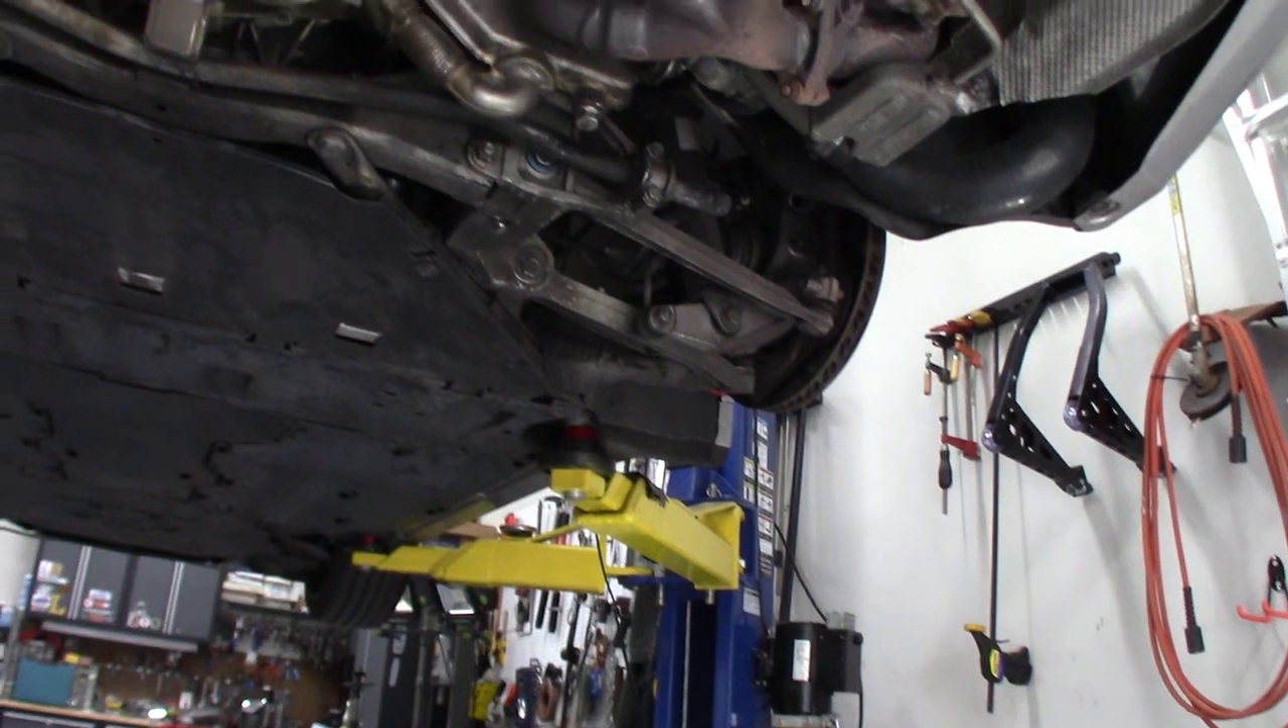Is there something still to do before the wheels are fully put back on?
Yes.